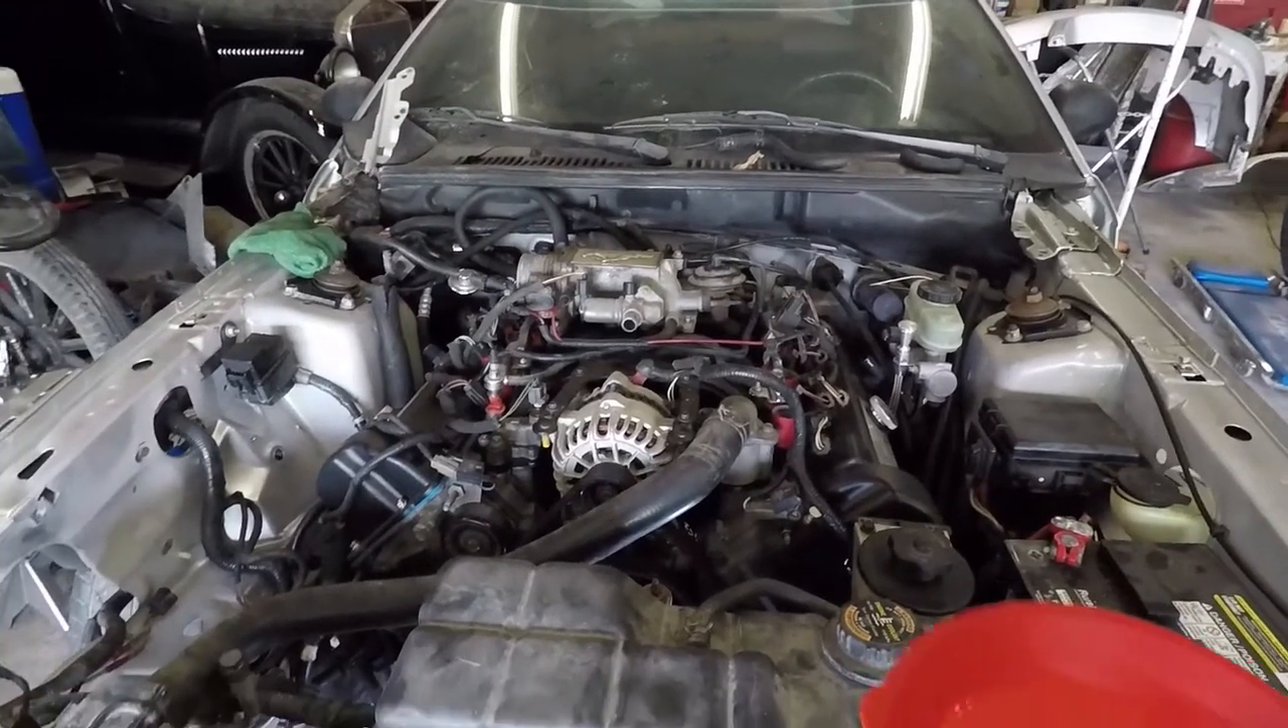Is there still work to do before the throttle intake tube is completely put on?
Yes.